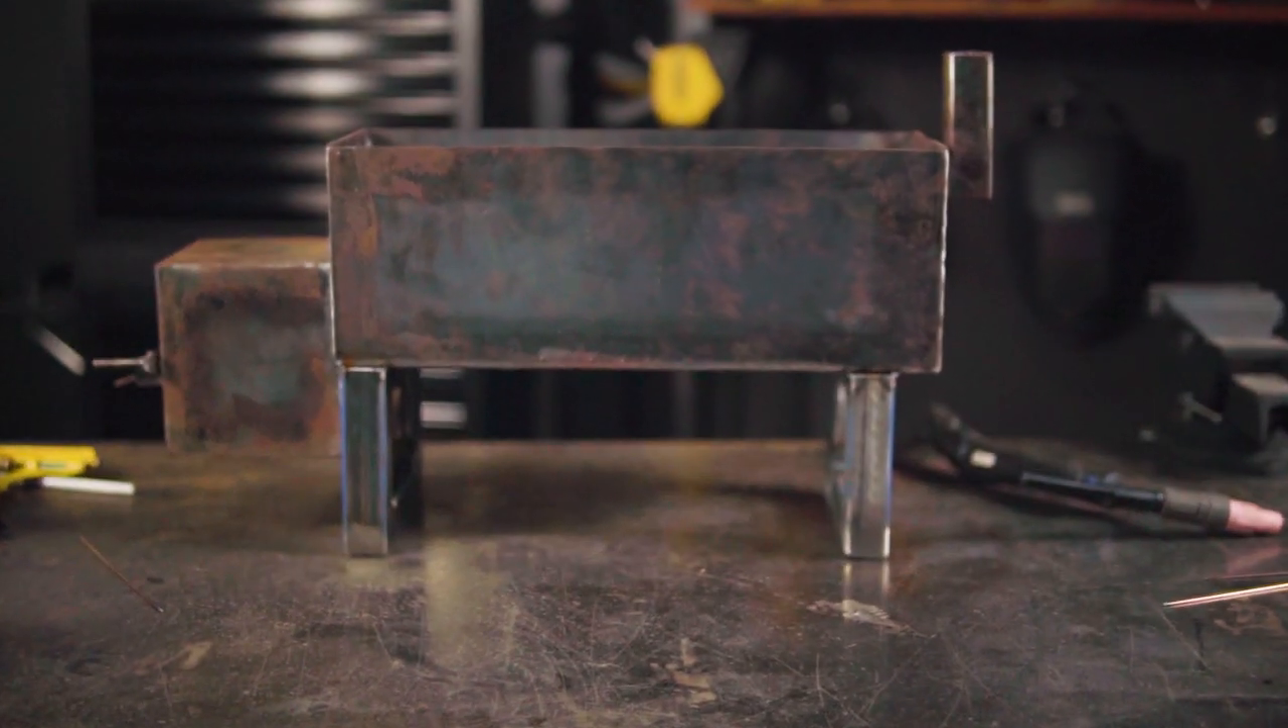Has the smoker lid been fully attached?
No.